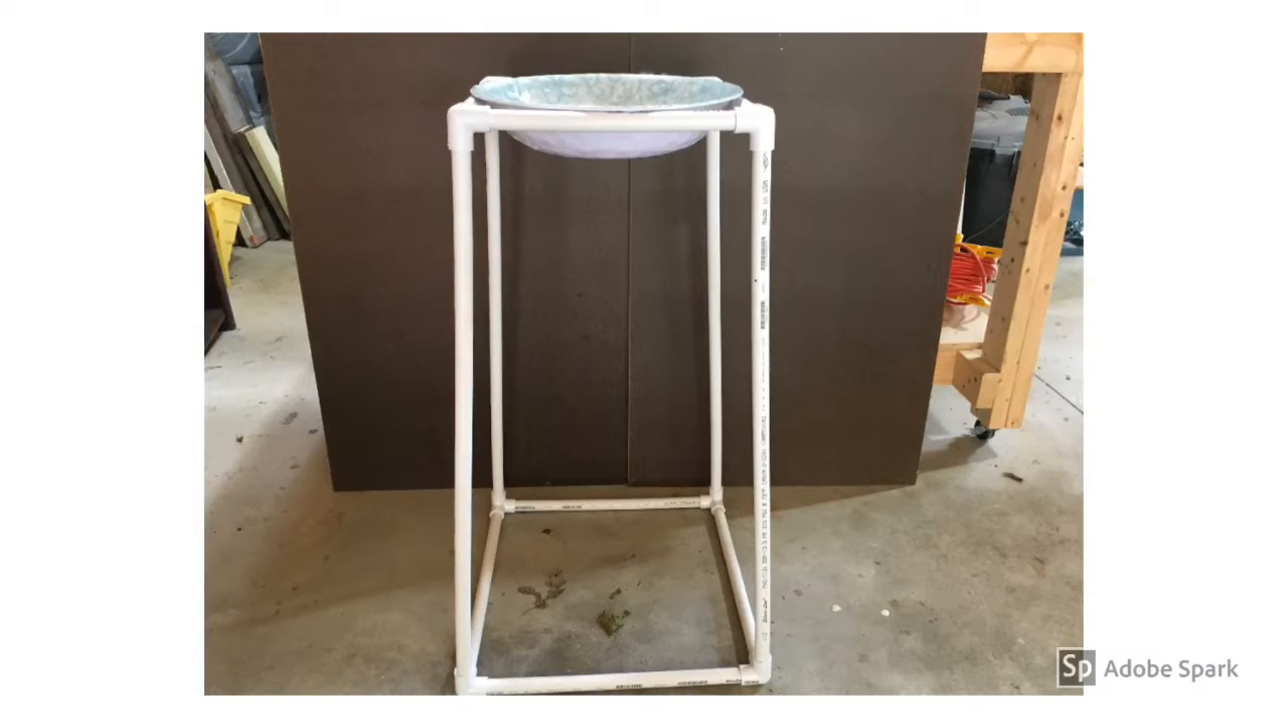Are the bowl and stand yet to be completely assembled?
No.